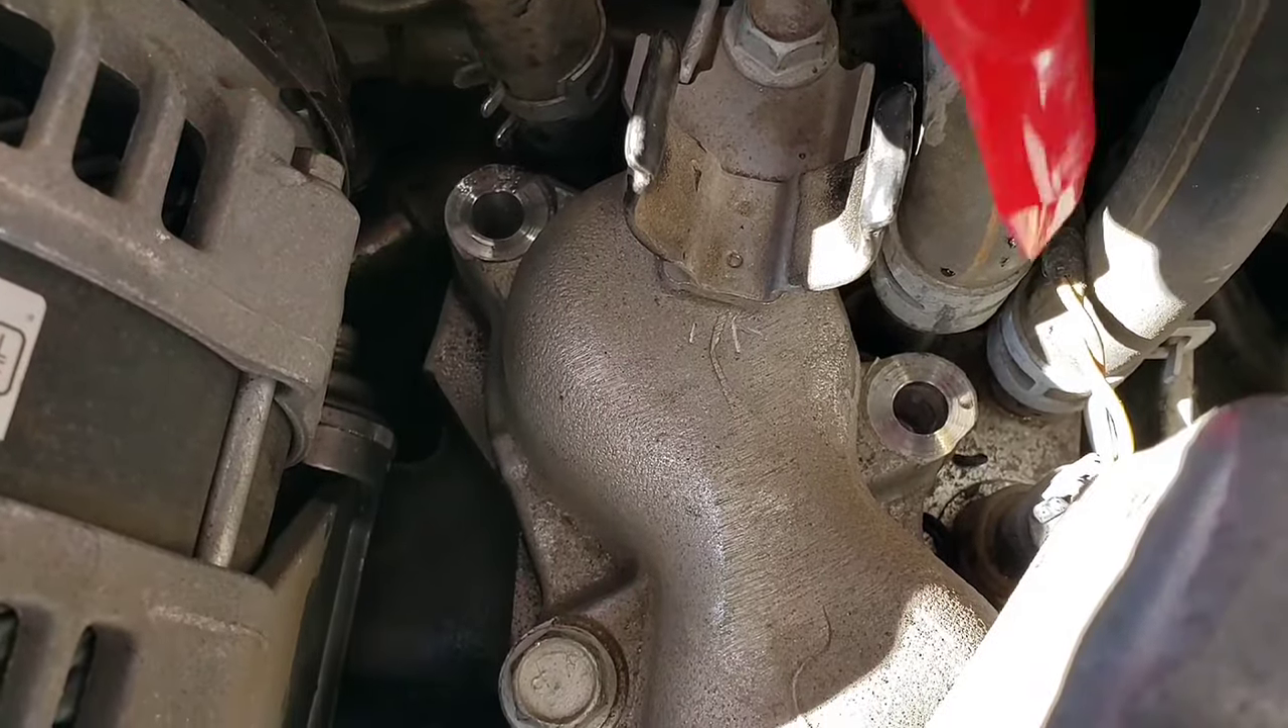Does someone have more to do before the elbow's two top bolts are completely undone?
No.